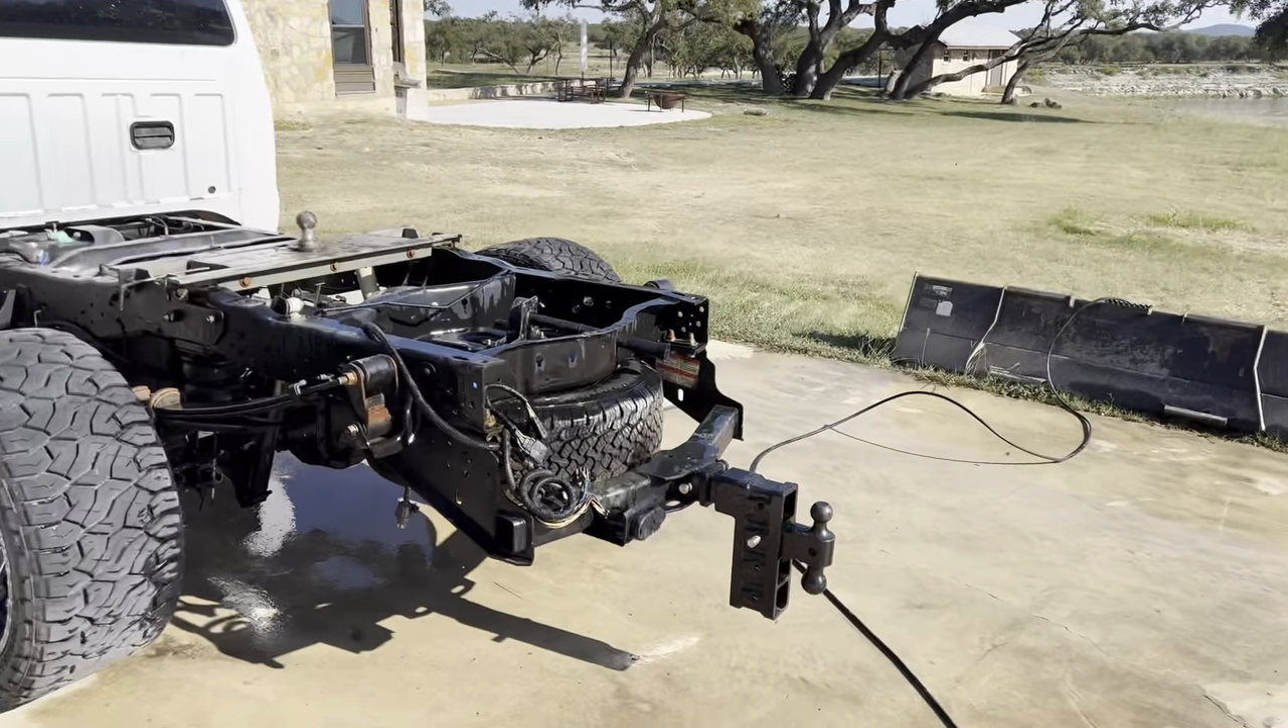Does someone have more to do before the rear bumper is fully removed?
No.